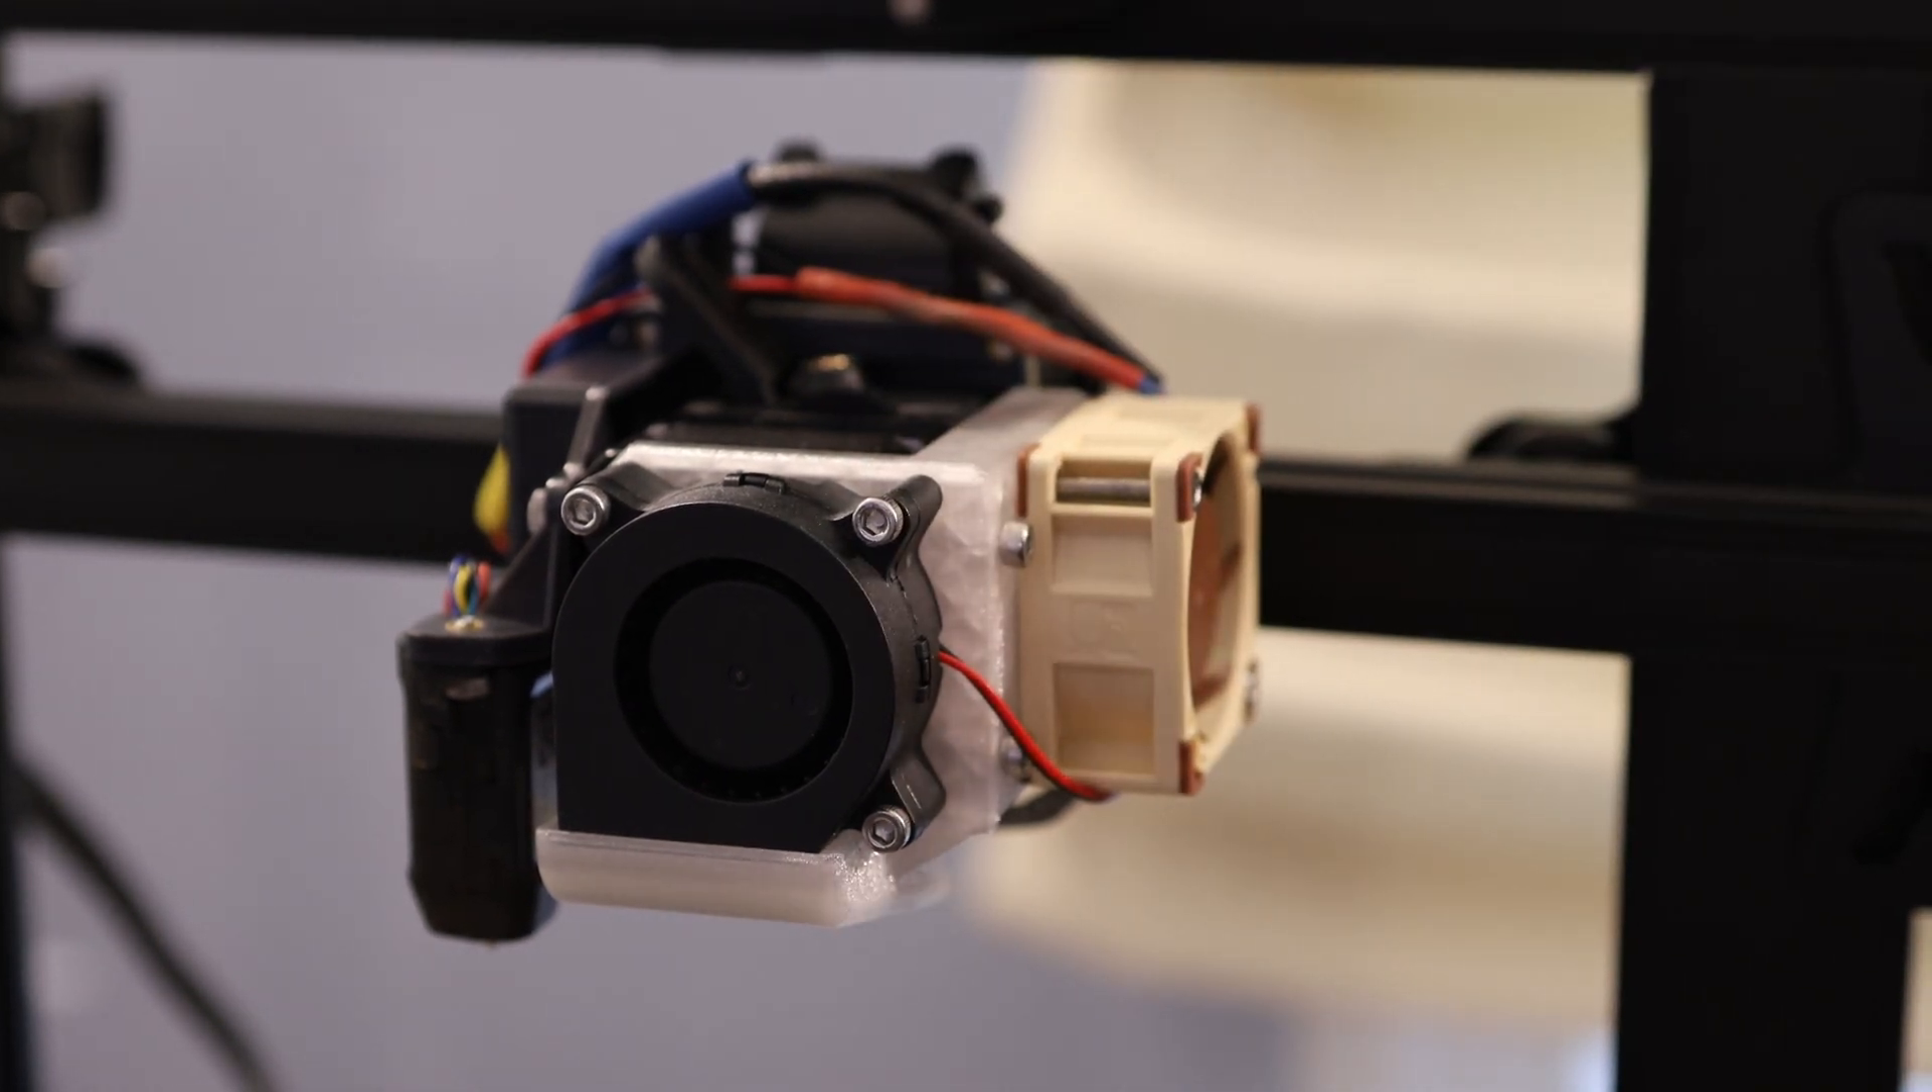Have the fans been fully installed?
Yes.